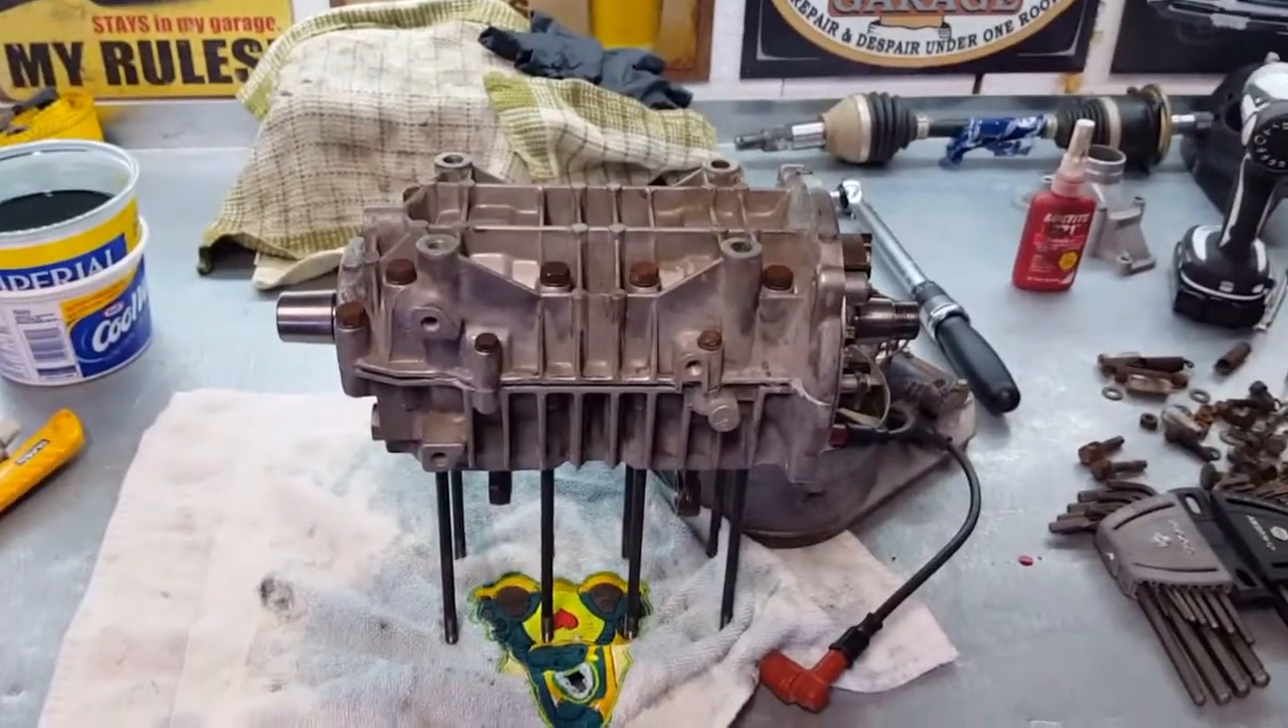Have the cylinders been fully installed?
No.